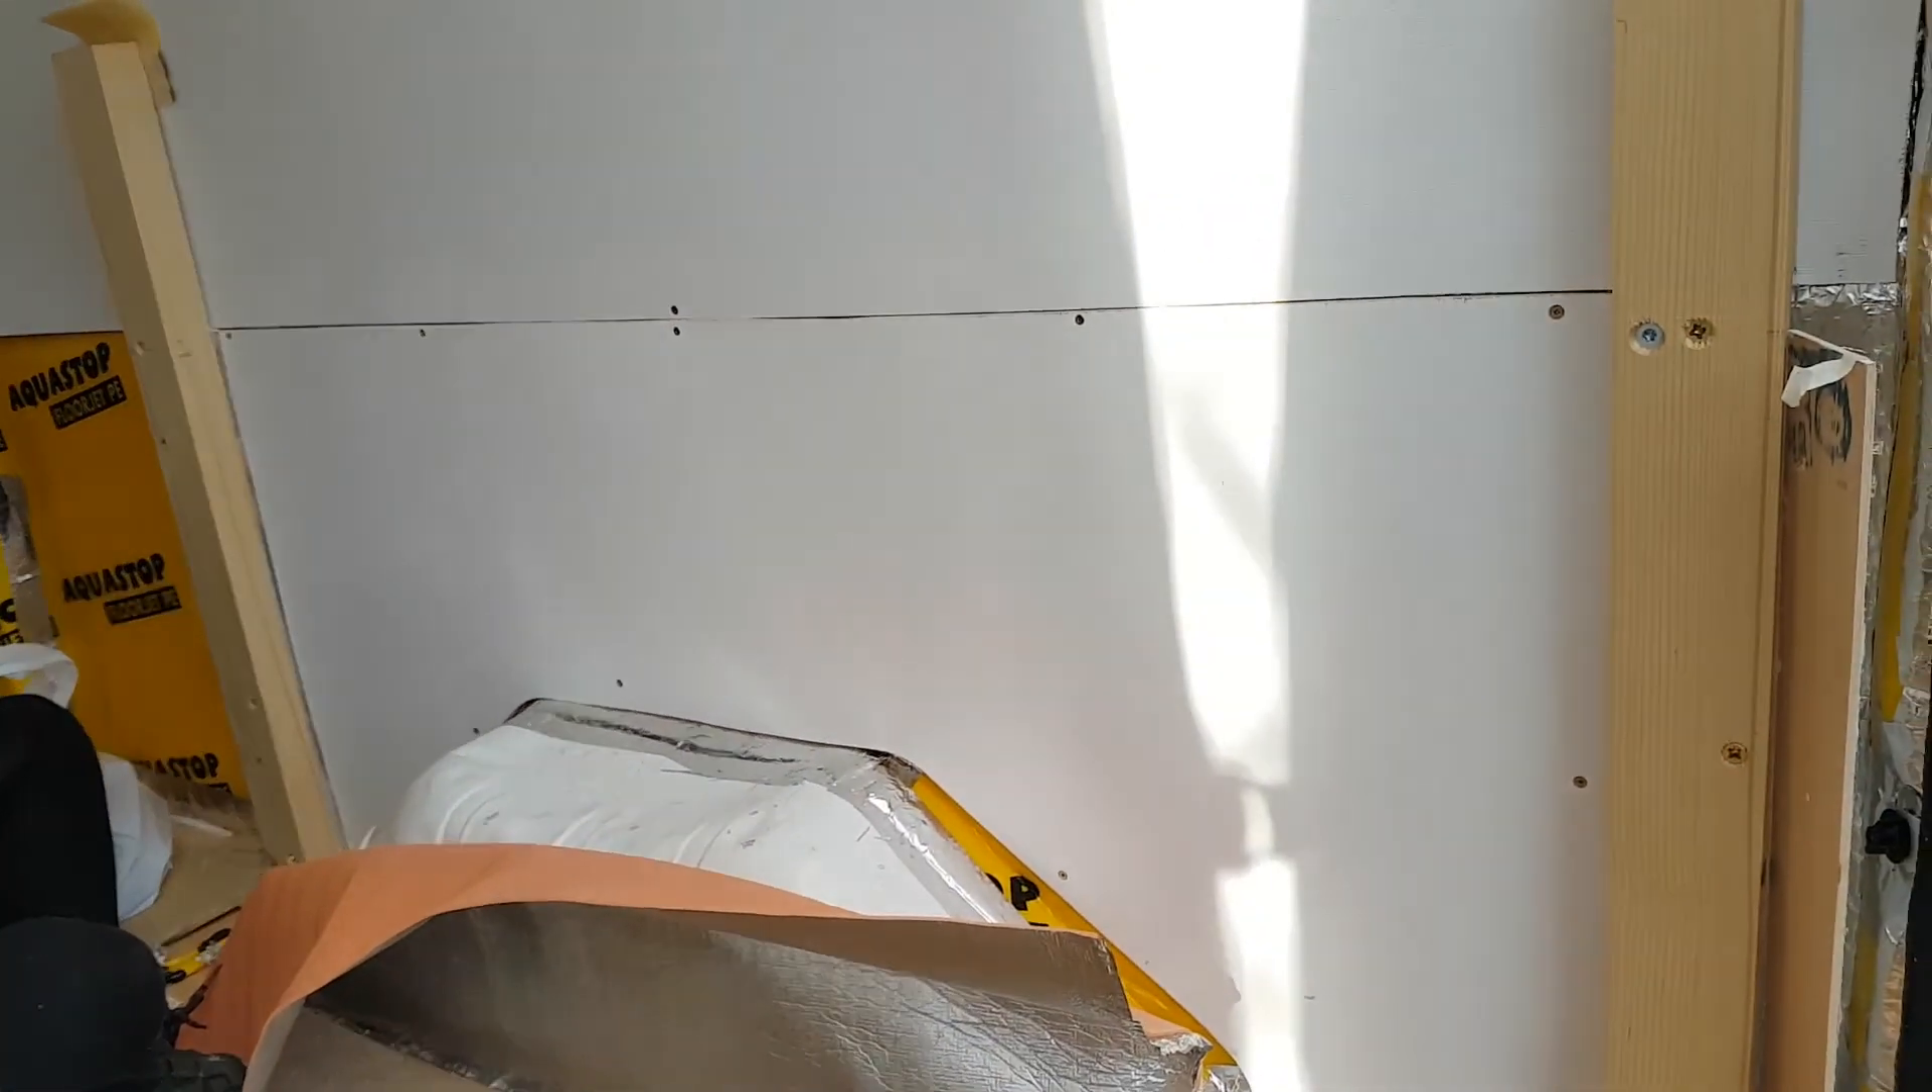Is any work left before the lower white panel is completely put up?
No.